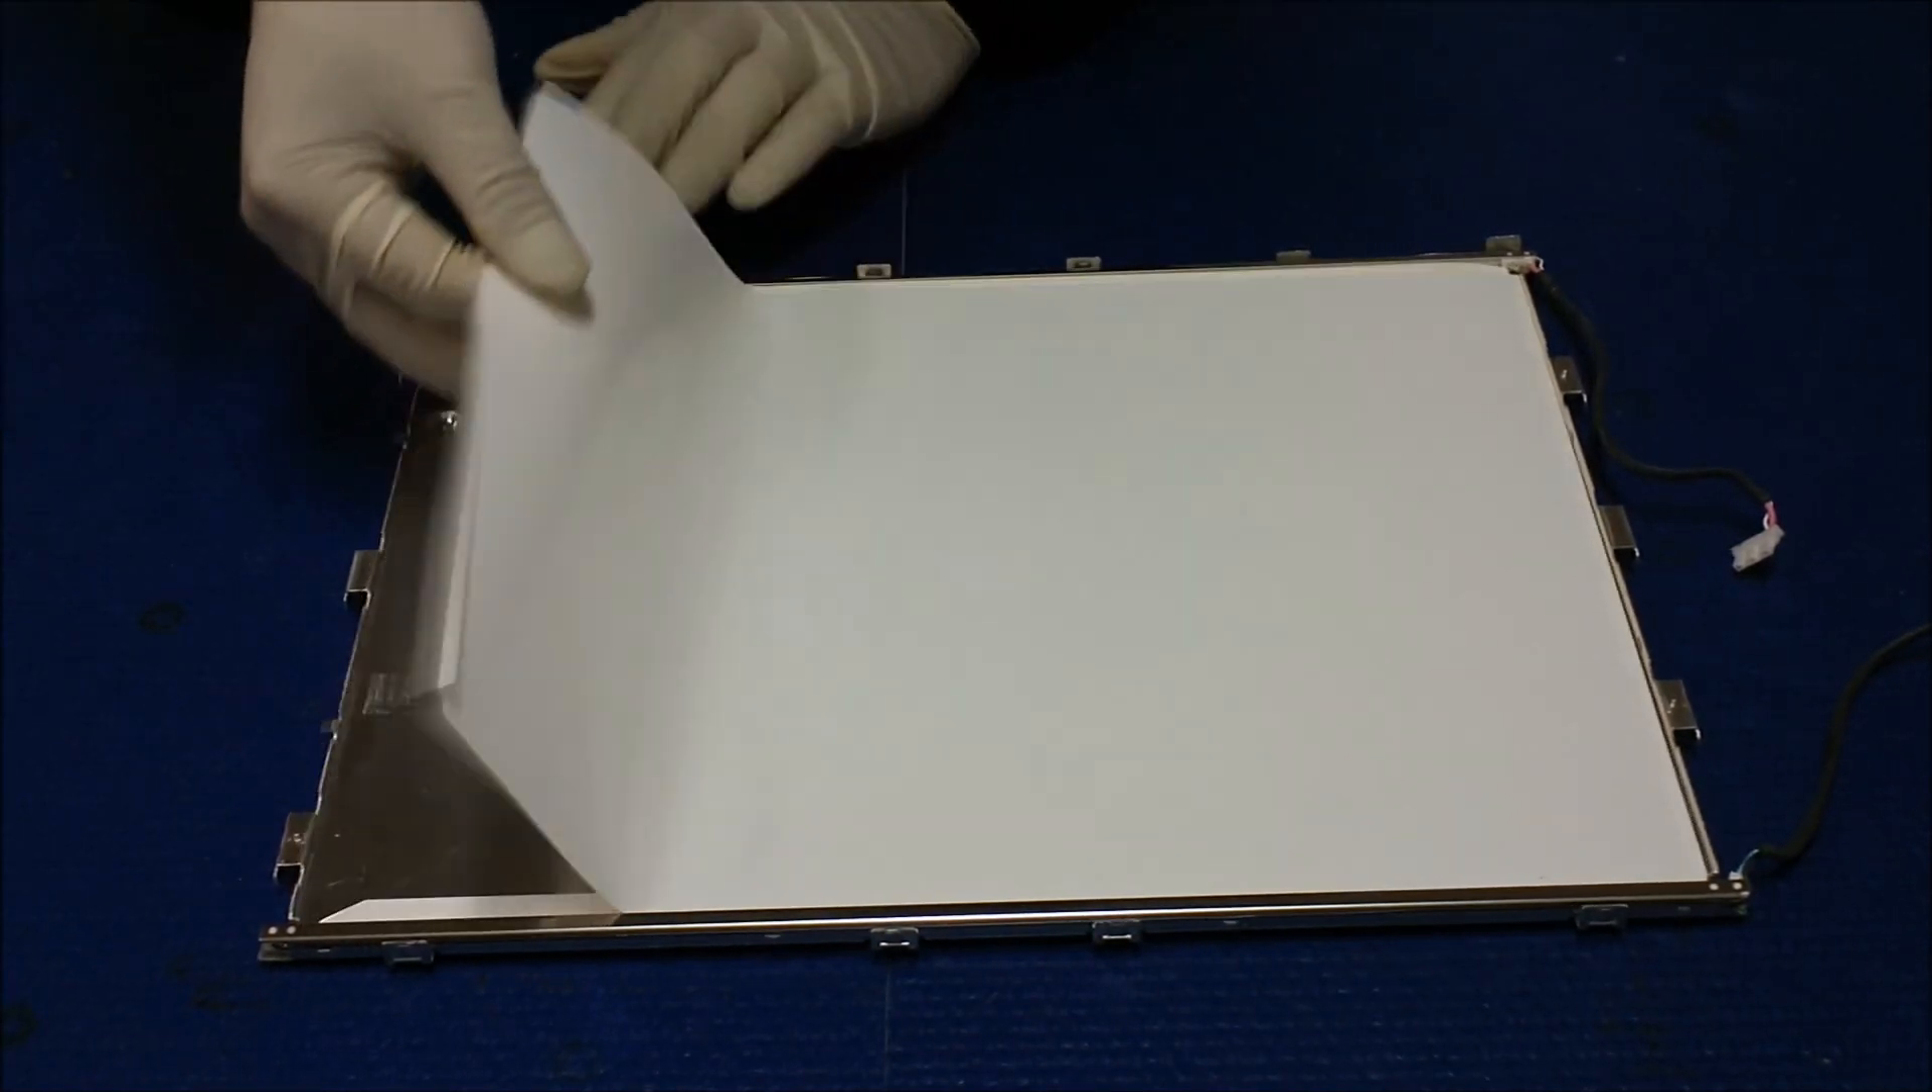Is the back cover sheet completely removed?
No.